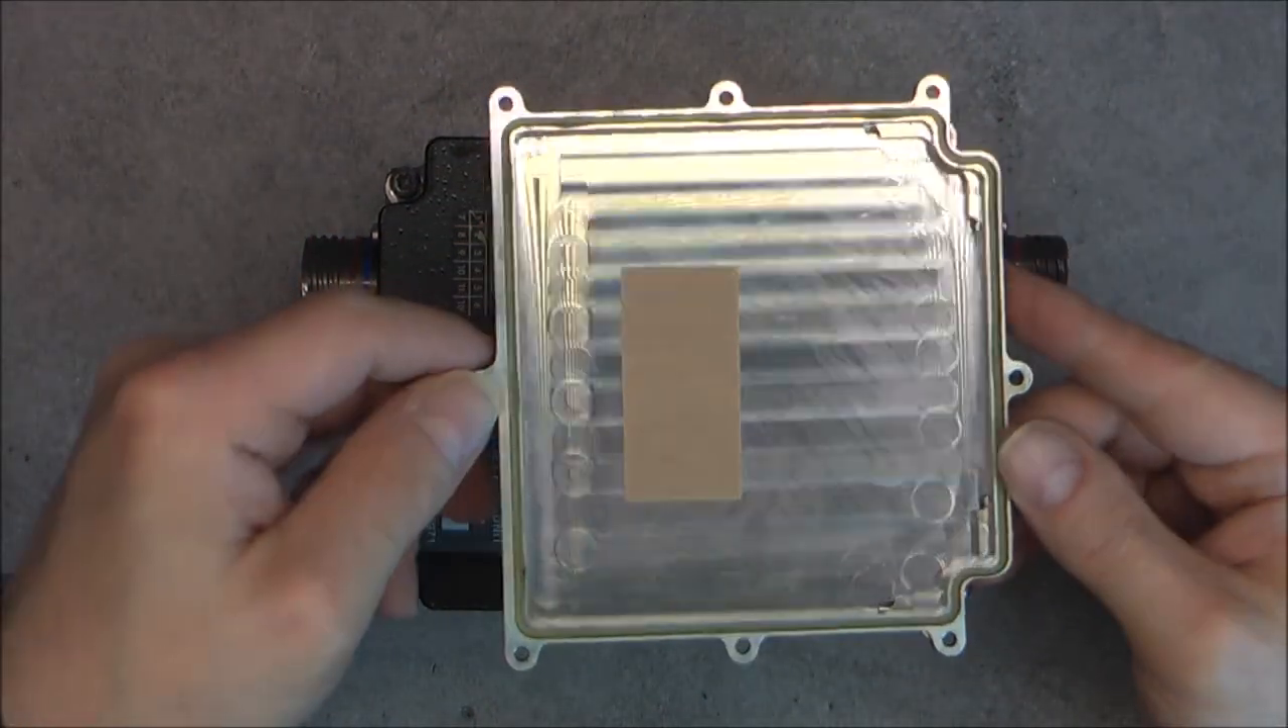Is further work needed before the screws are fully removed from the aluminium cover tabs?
No.